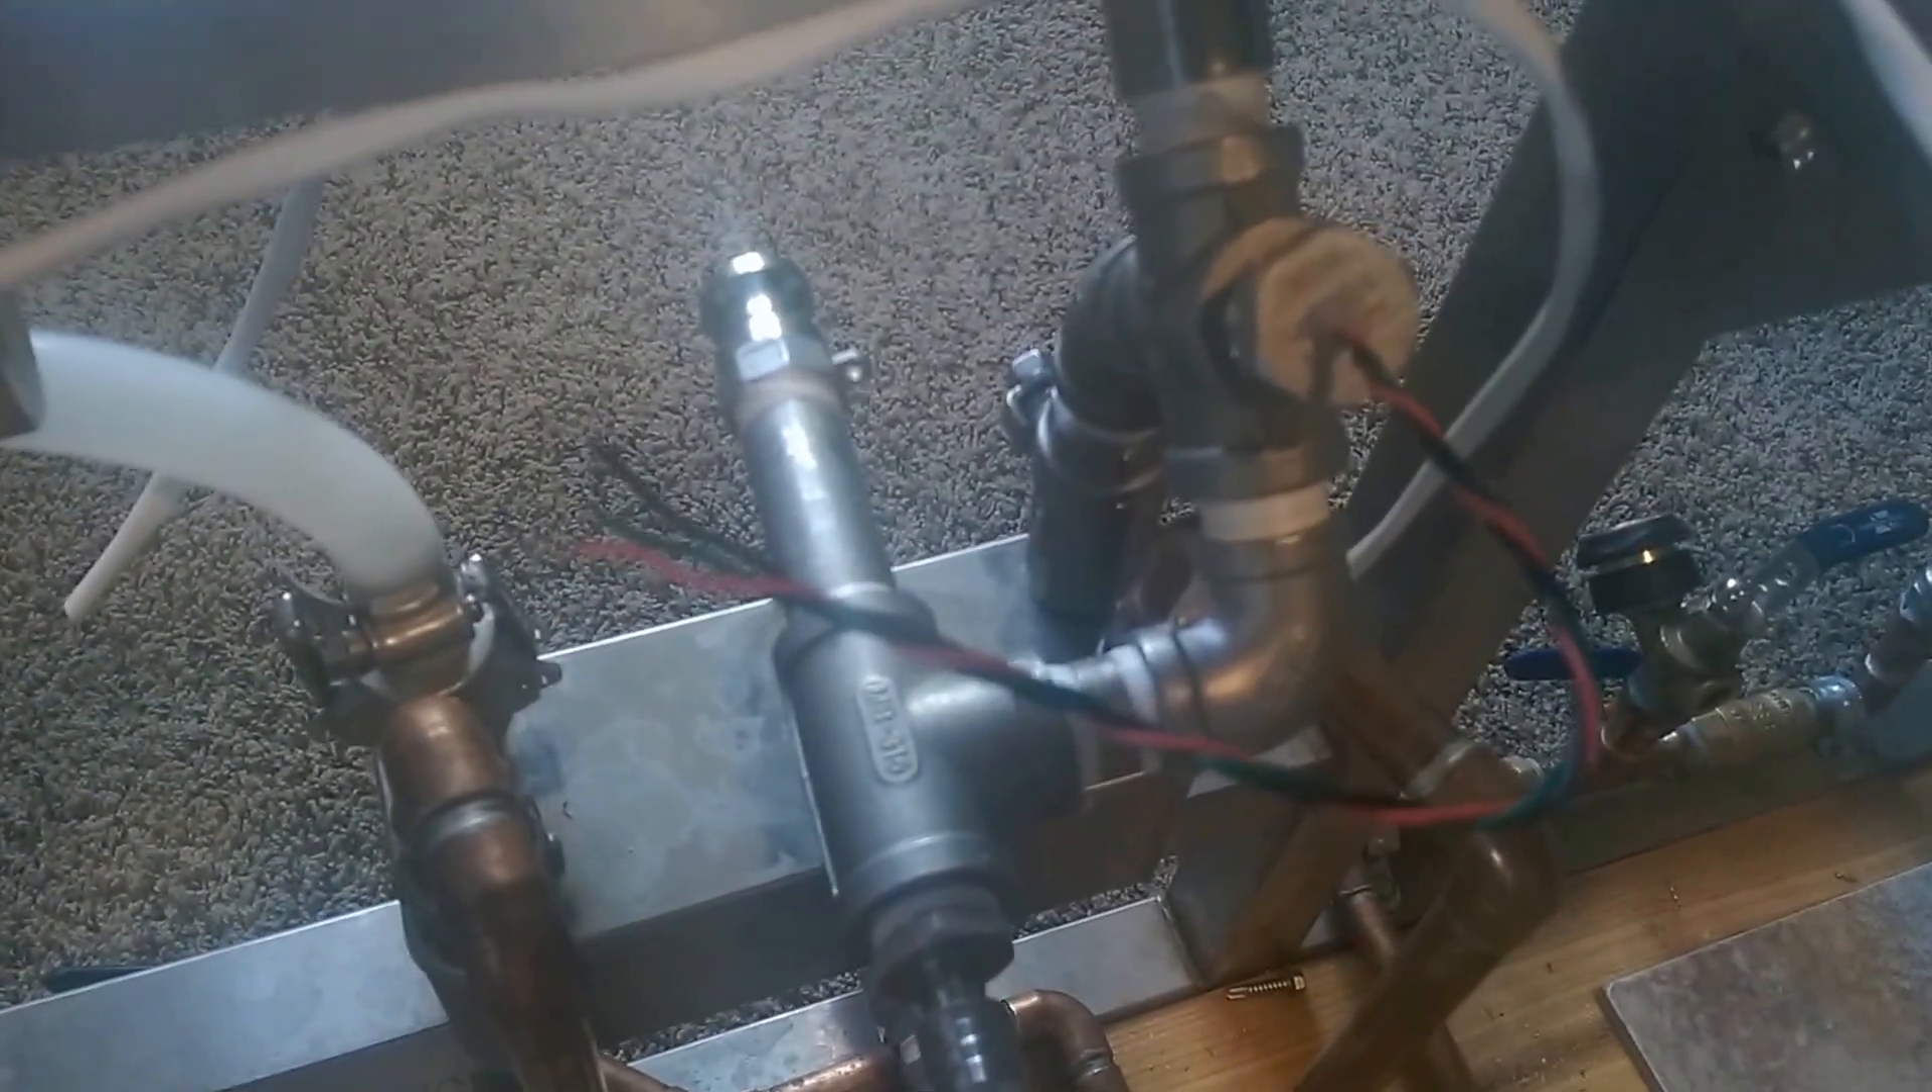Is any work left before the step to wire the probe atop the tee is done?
Yes.